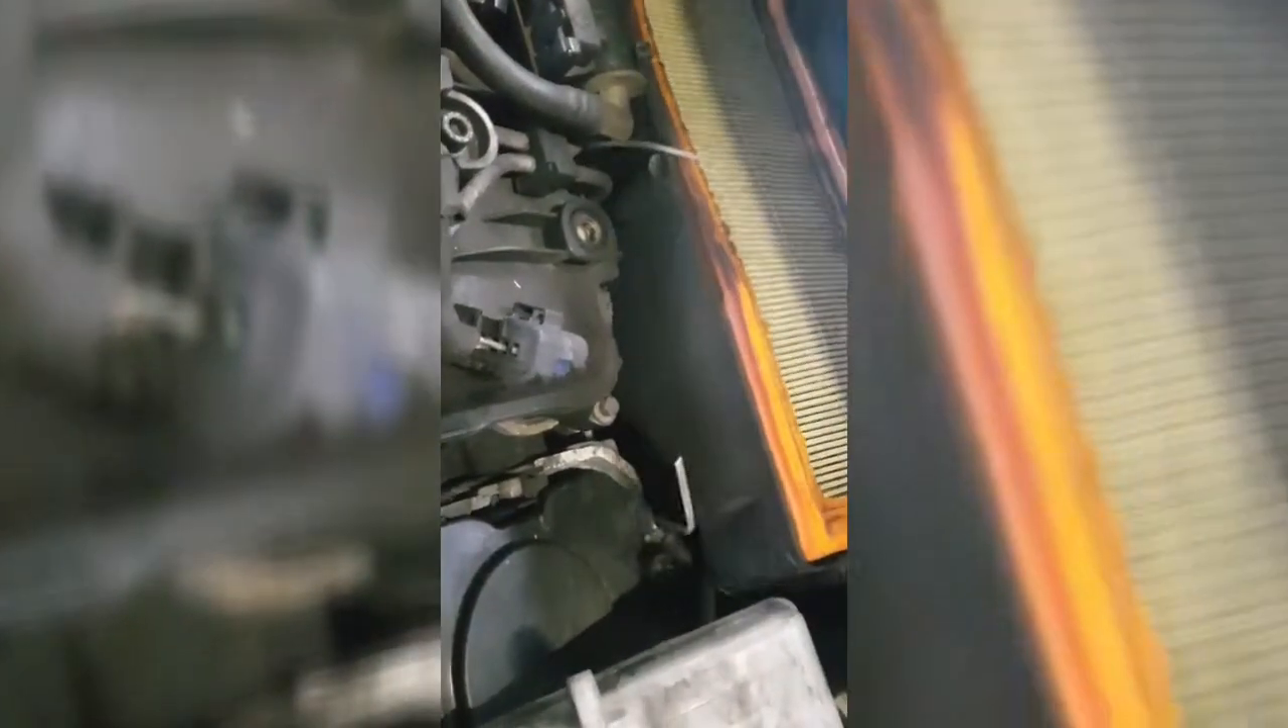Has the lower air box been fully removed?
No.